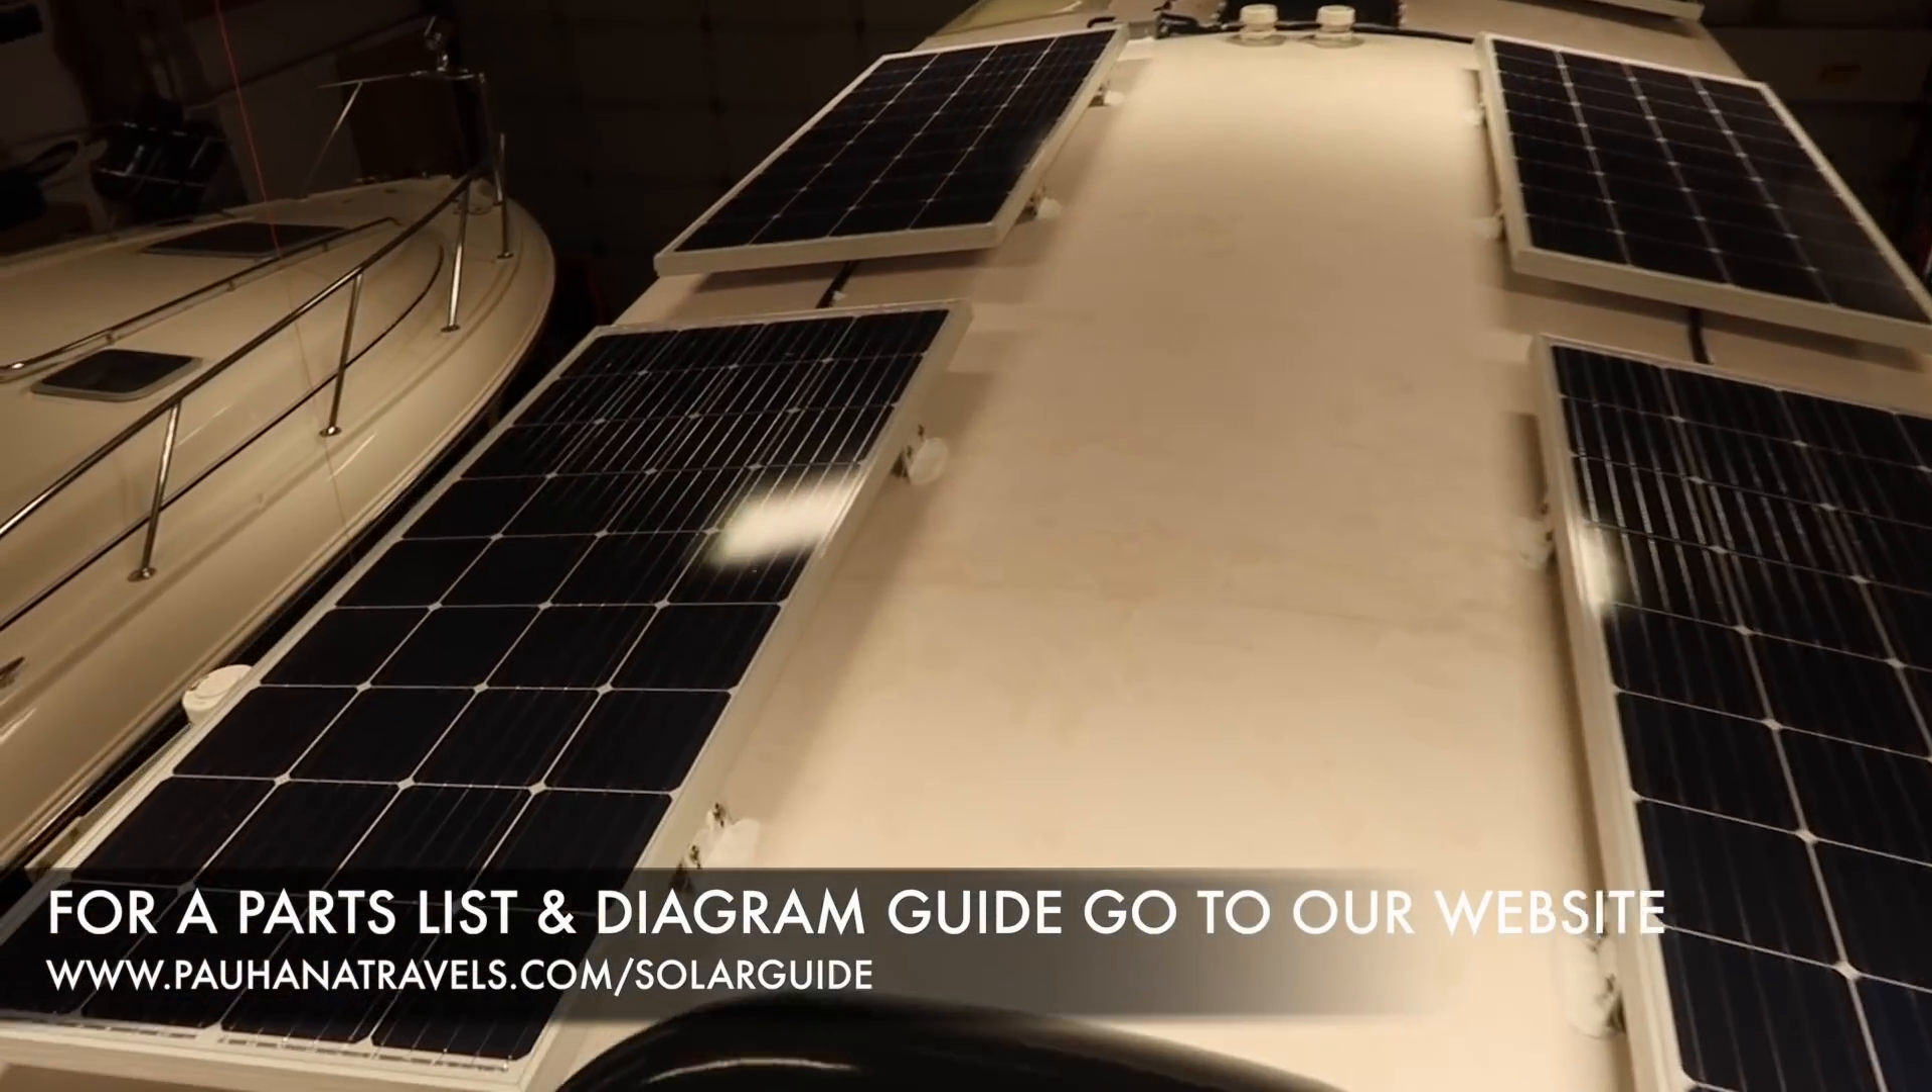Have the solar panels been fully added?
Yes.